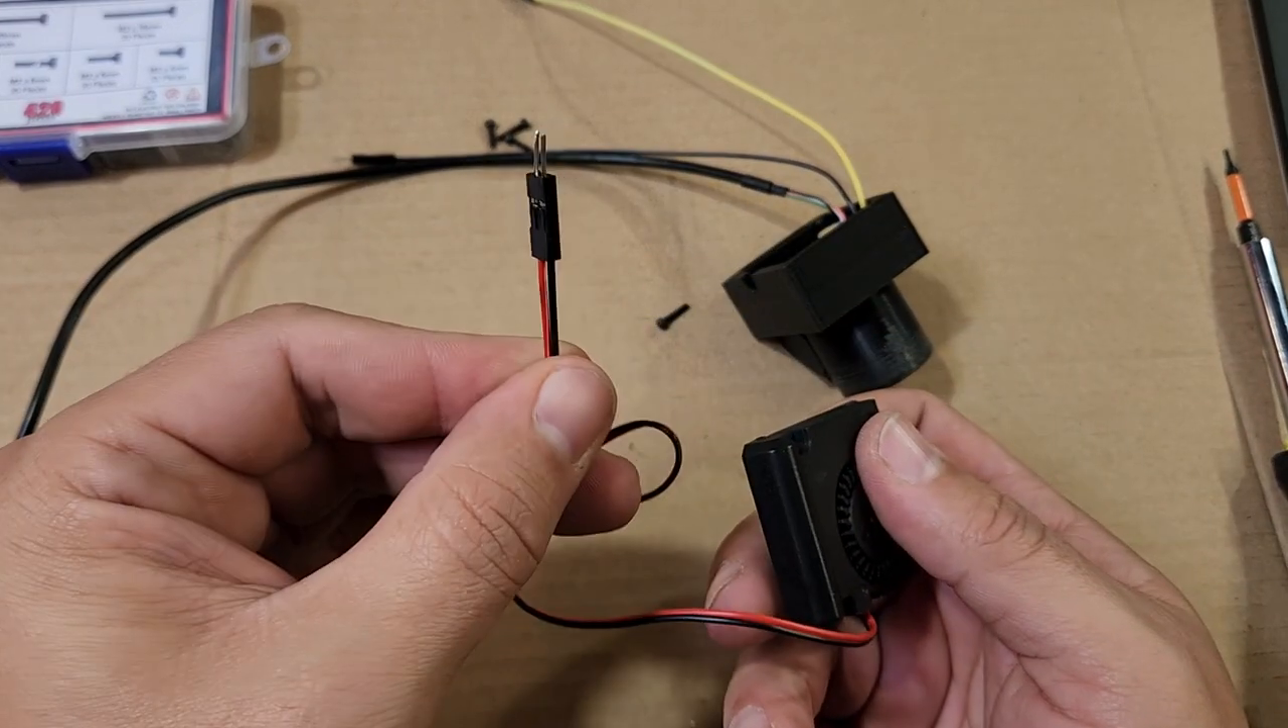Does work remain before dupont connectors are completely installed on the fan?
No.